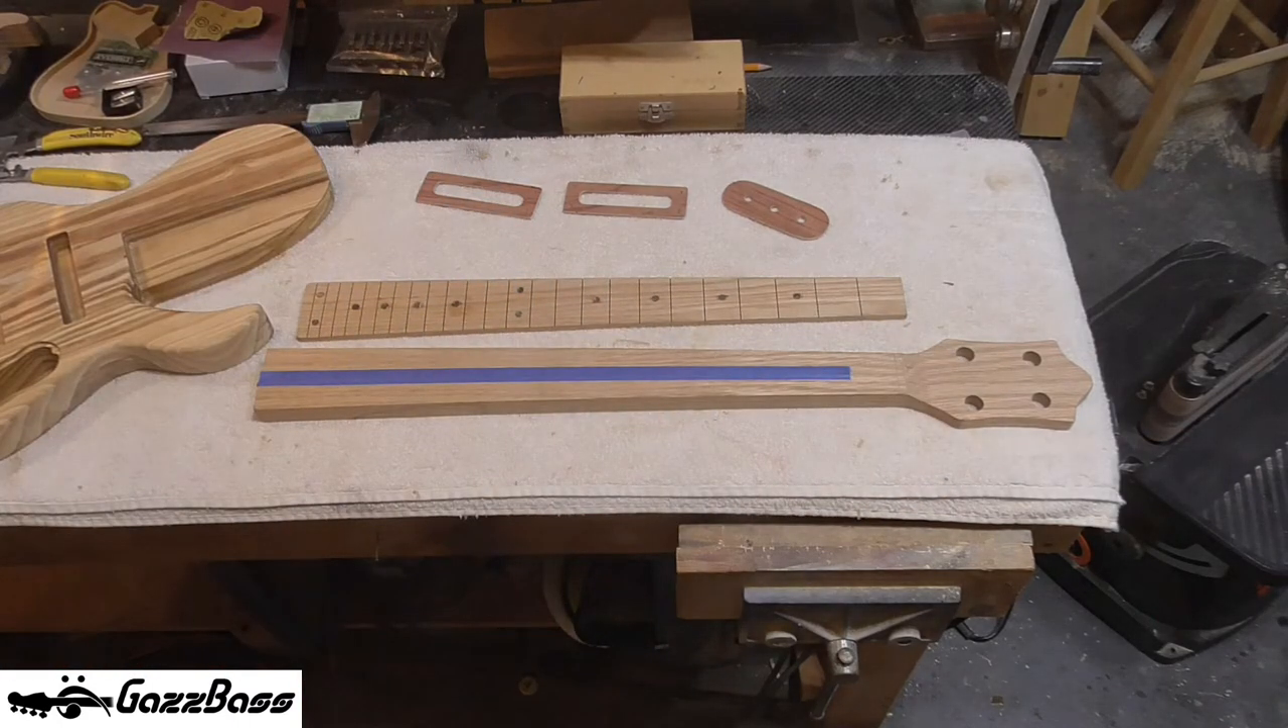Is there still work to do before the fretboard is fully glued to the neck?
Yes.